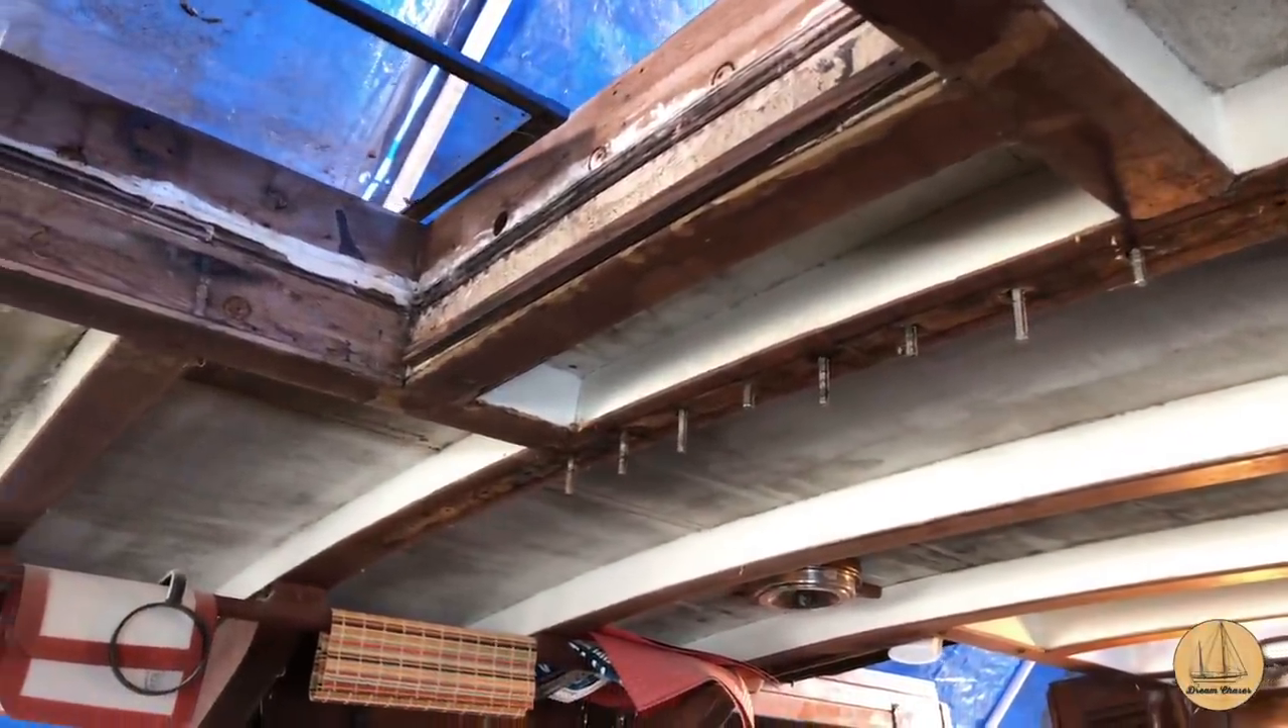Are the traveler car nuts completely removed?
Yes.